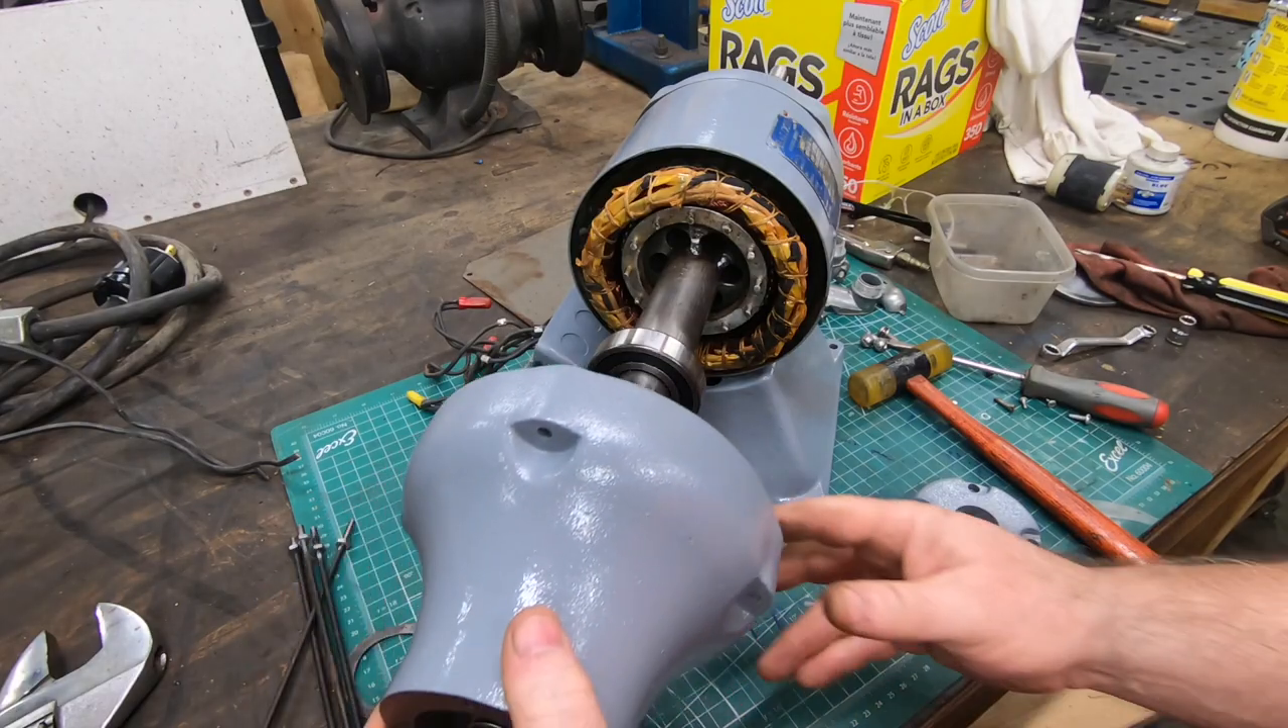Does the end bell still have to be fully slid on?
Yes.